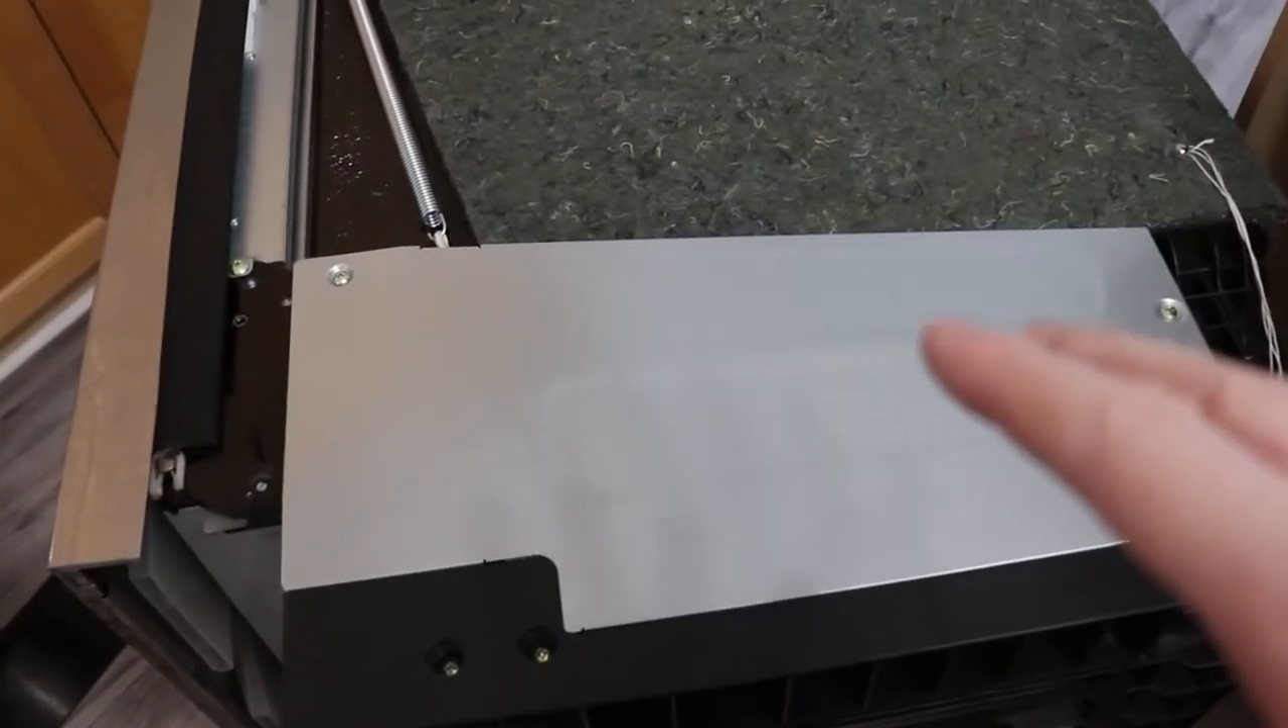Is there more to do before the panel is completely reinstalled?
No.